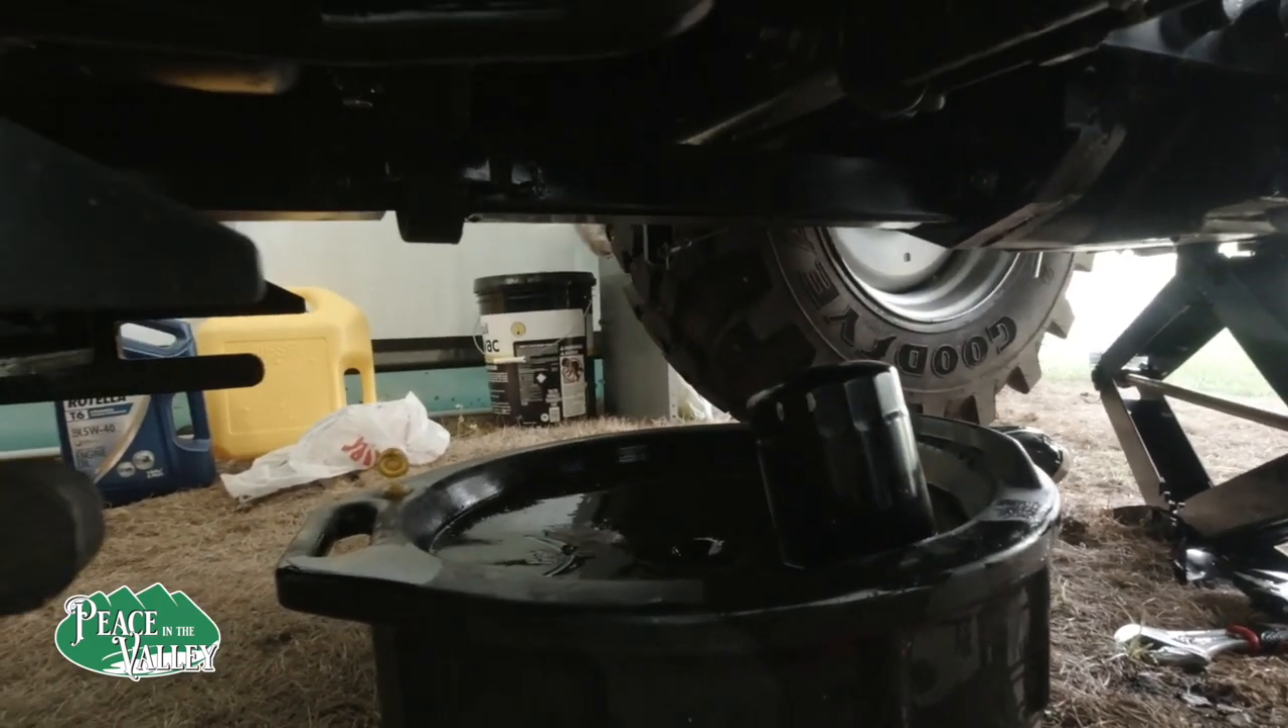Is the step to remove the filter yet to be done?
No.